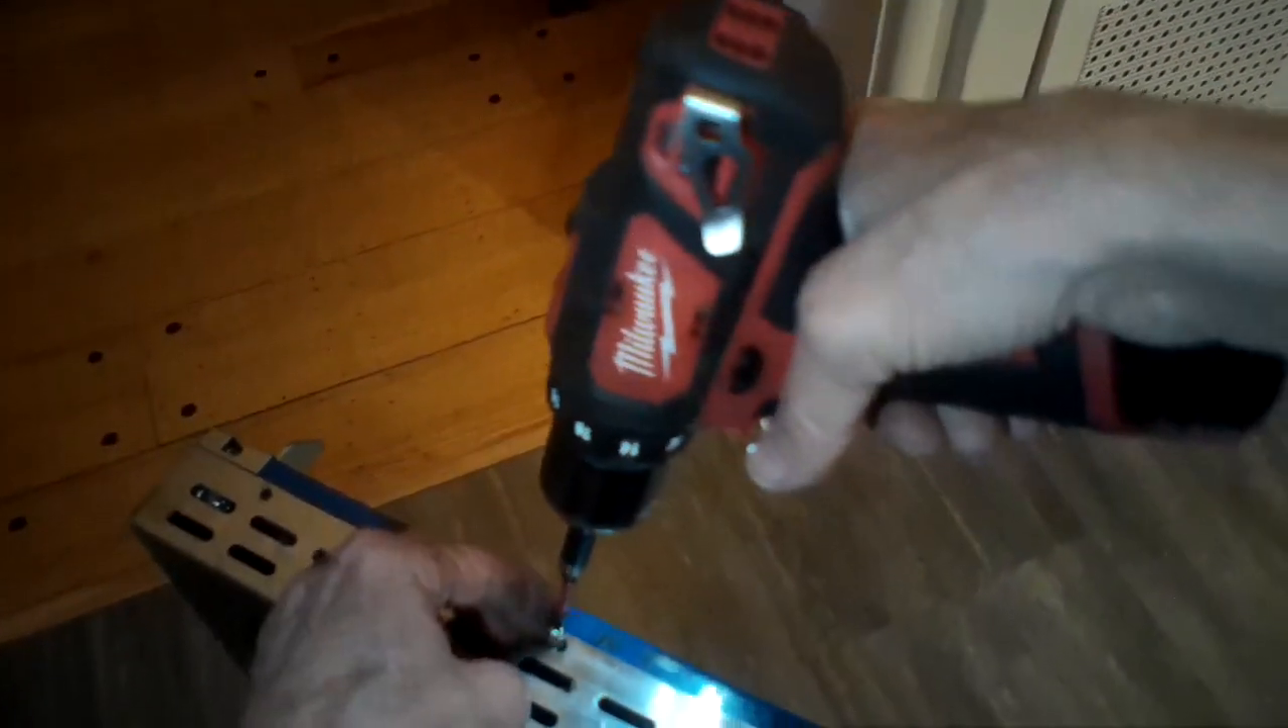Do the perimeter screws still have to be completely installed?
Yes.